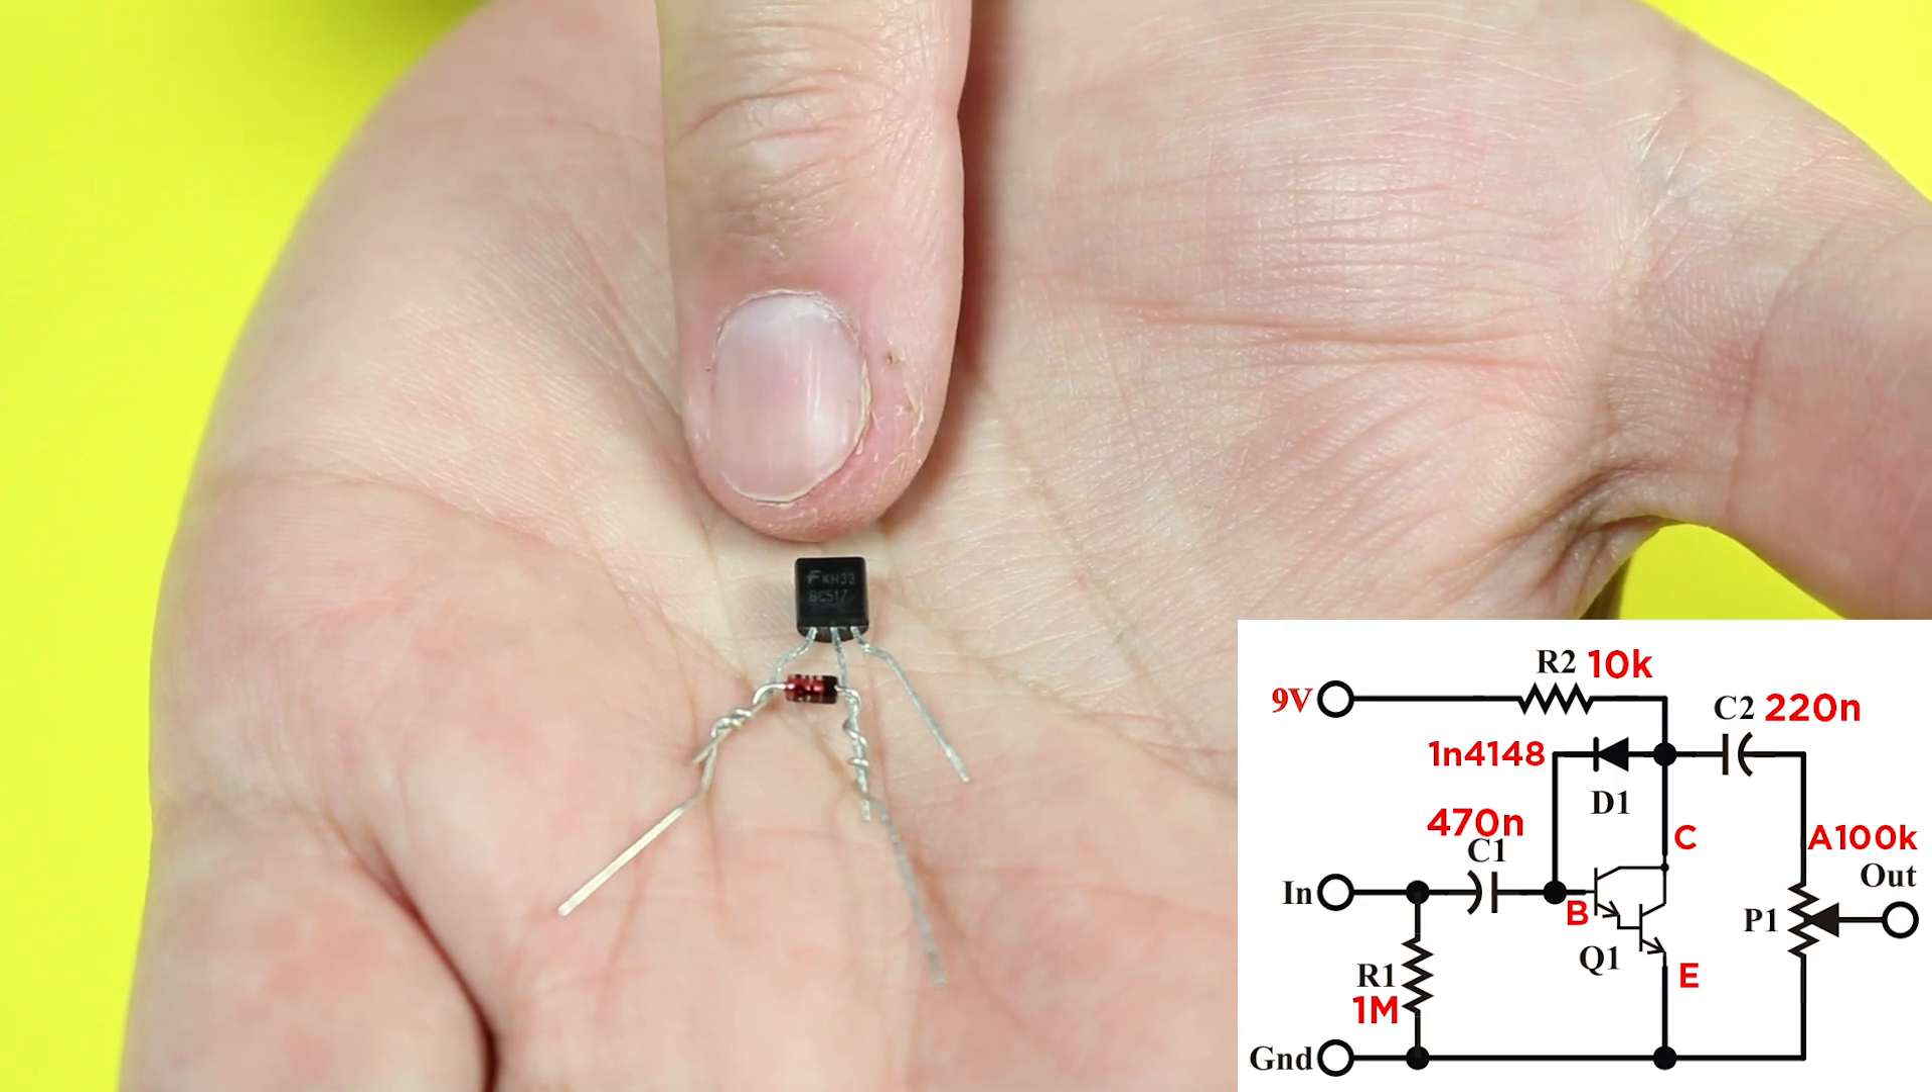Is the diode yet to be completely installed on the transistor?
No.